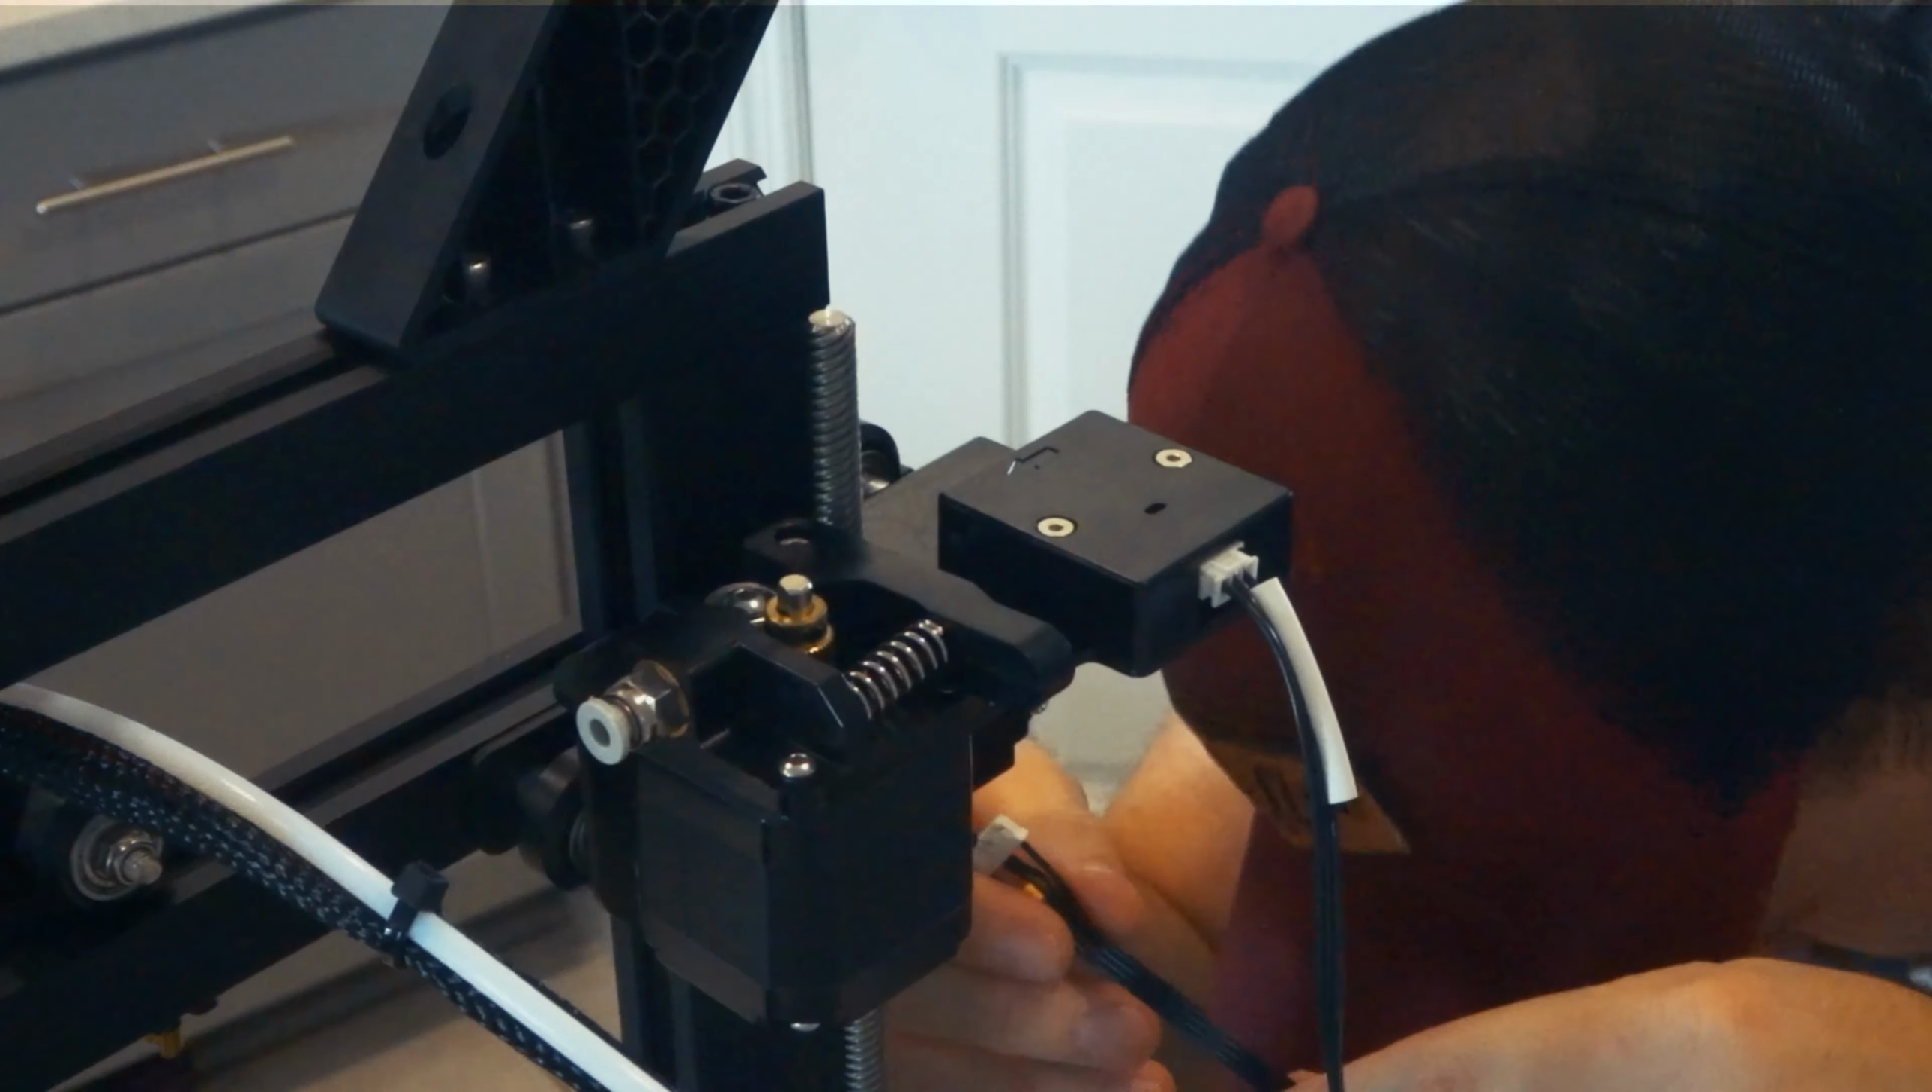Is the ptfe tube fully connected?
No.